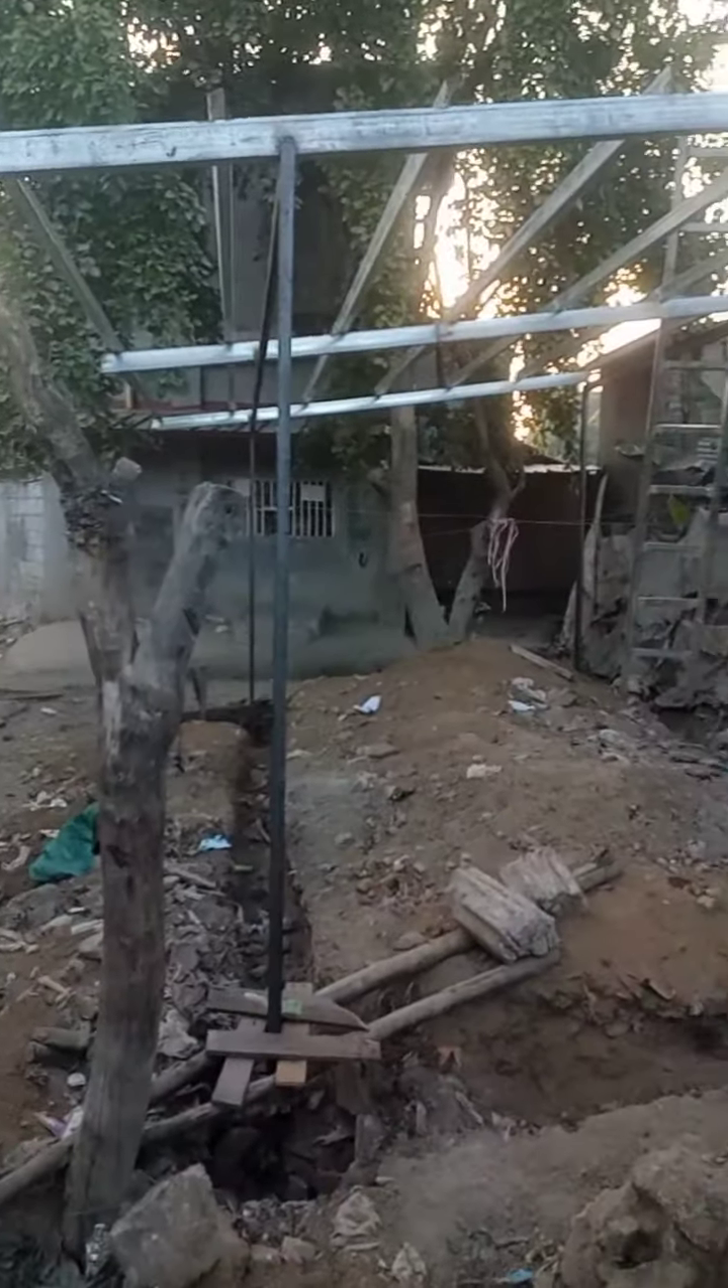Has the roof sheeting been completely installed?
No.